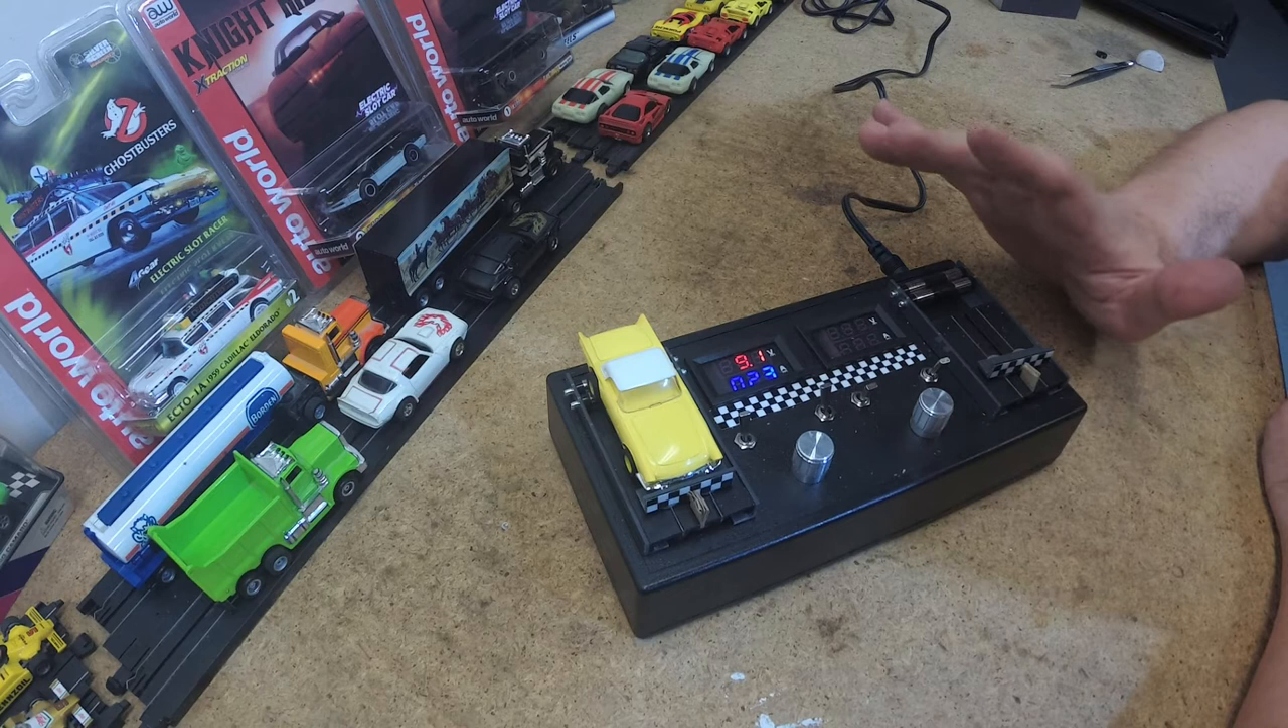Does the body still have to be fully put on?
No.